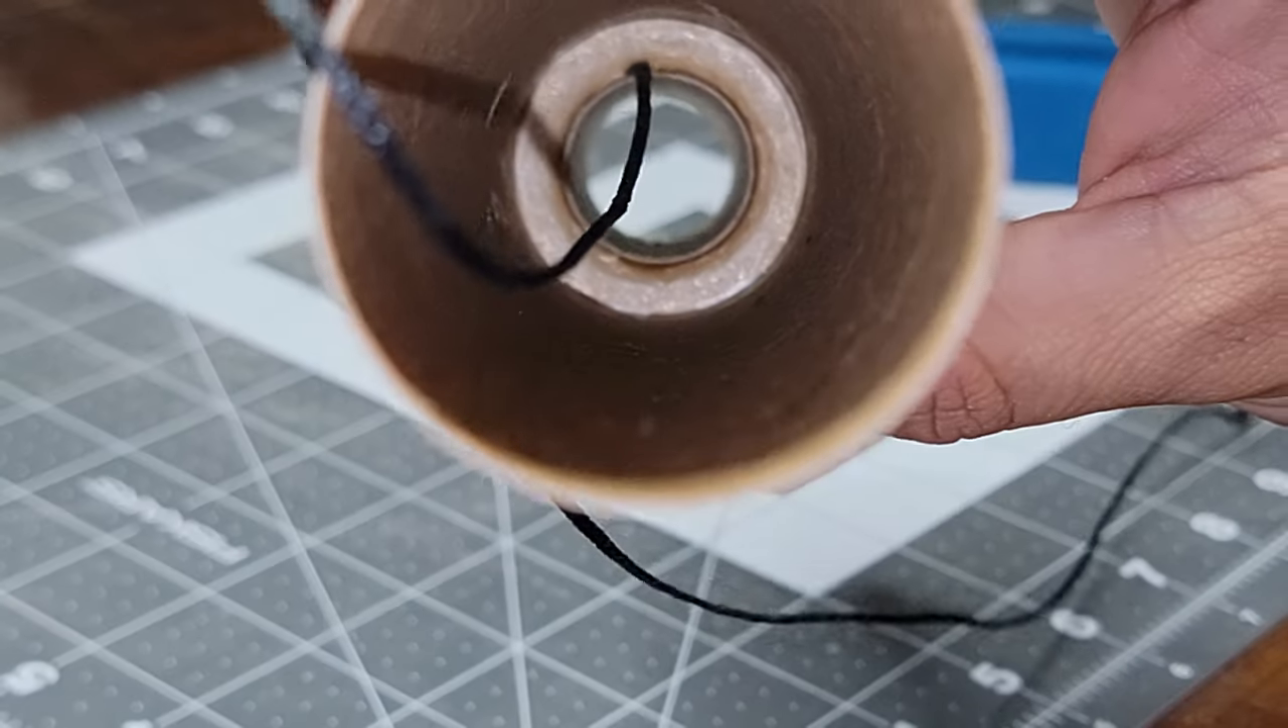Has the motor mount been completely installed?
Yes.